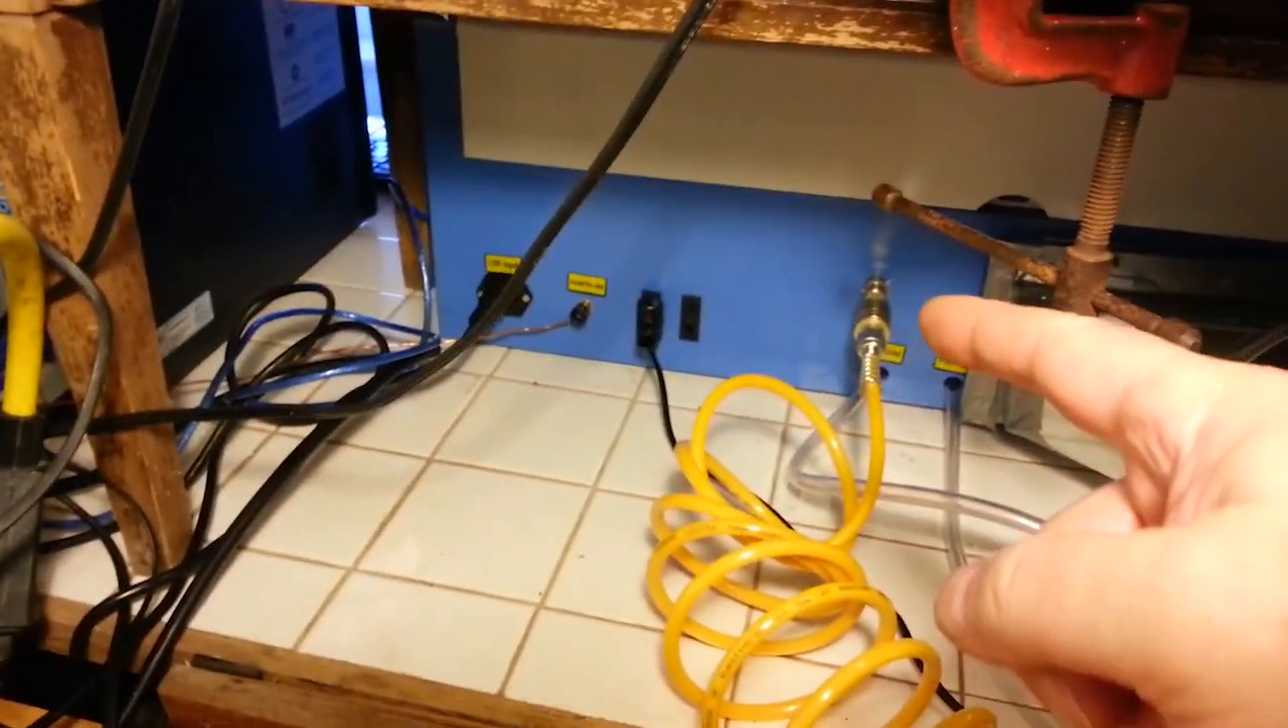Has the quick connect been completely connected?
Yes.